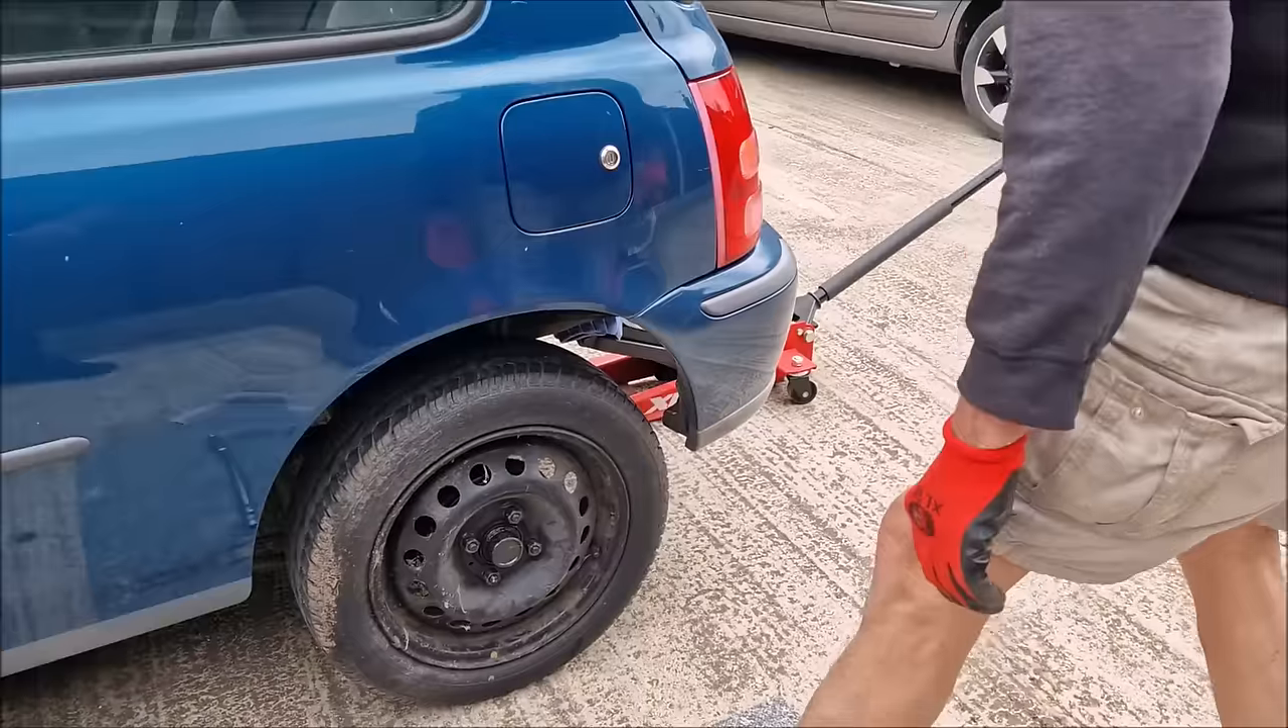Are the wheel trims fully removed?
Yes.